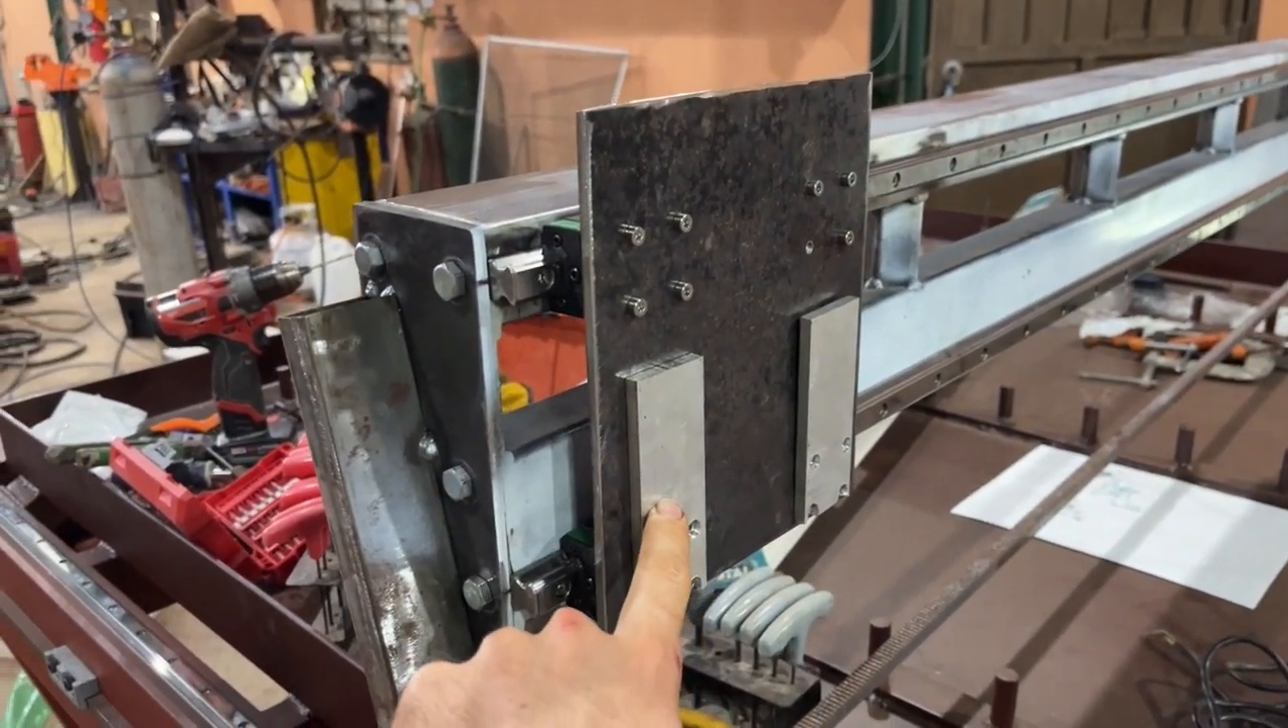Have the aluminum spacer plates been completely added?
Yes.